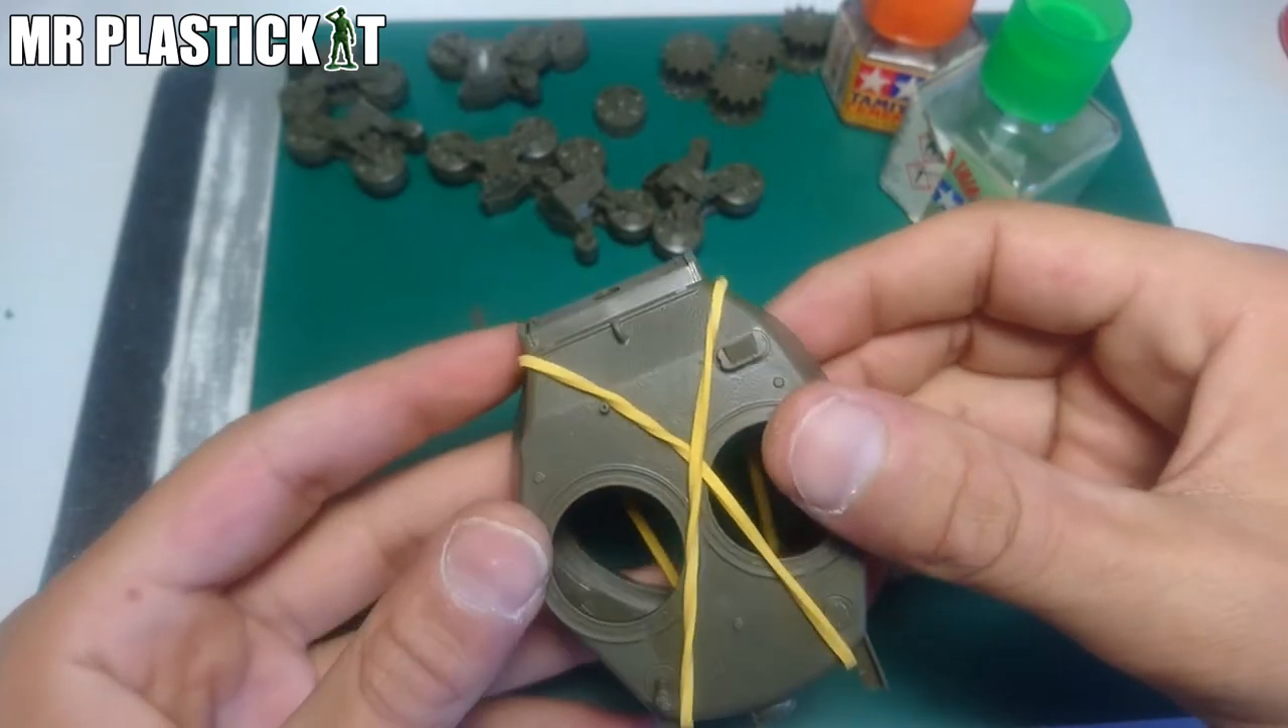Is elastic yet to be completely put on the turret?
No.